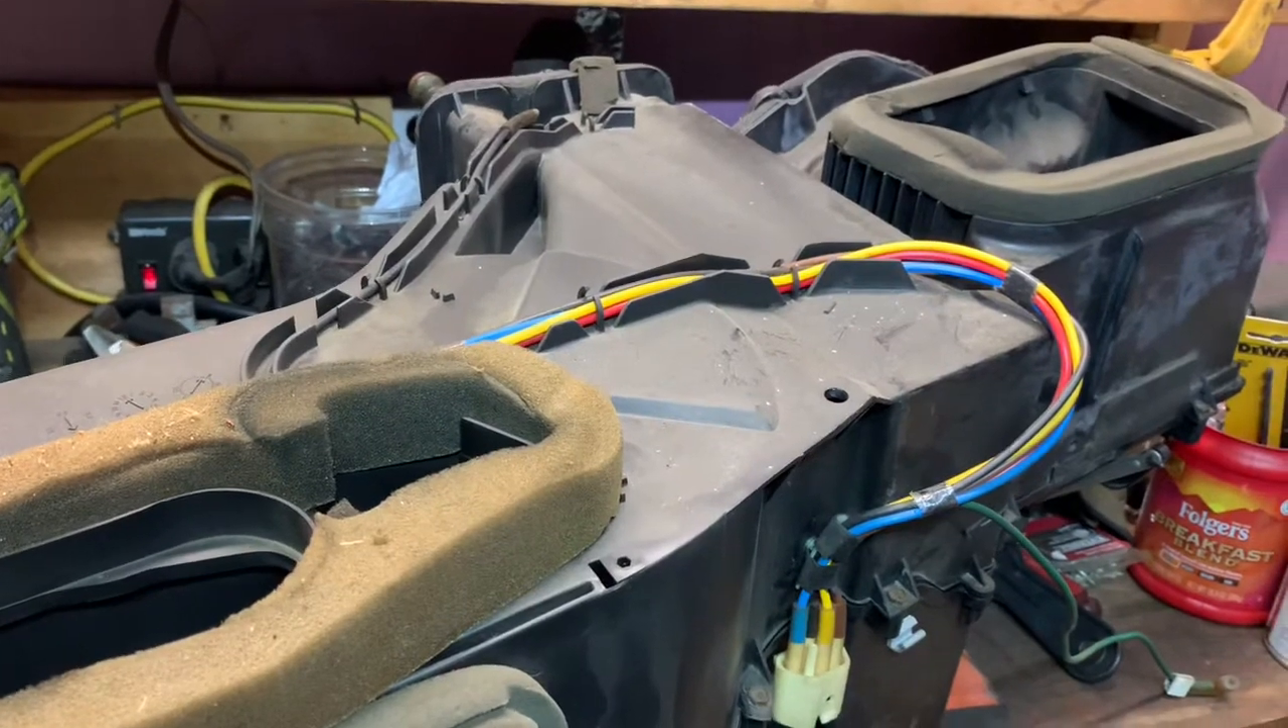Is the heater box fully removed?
Yes.